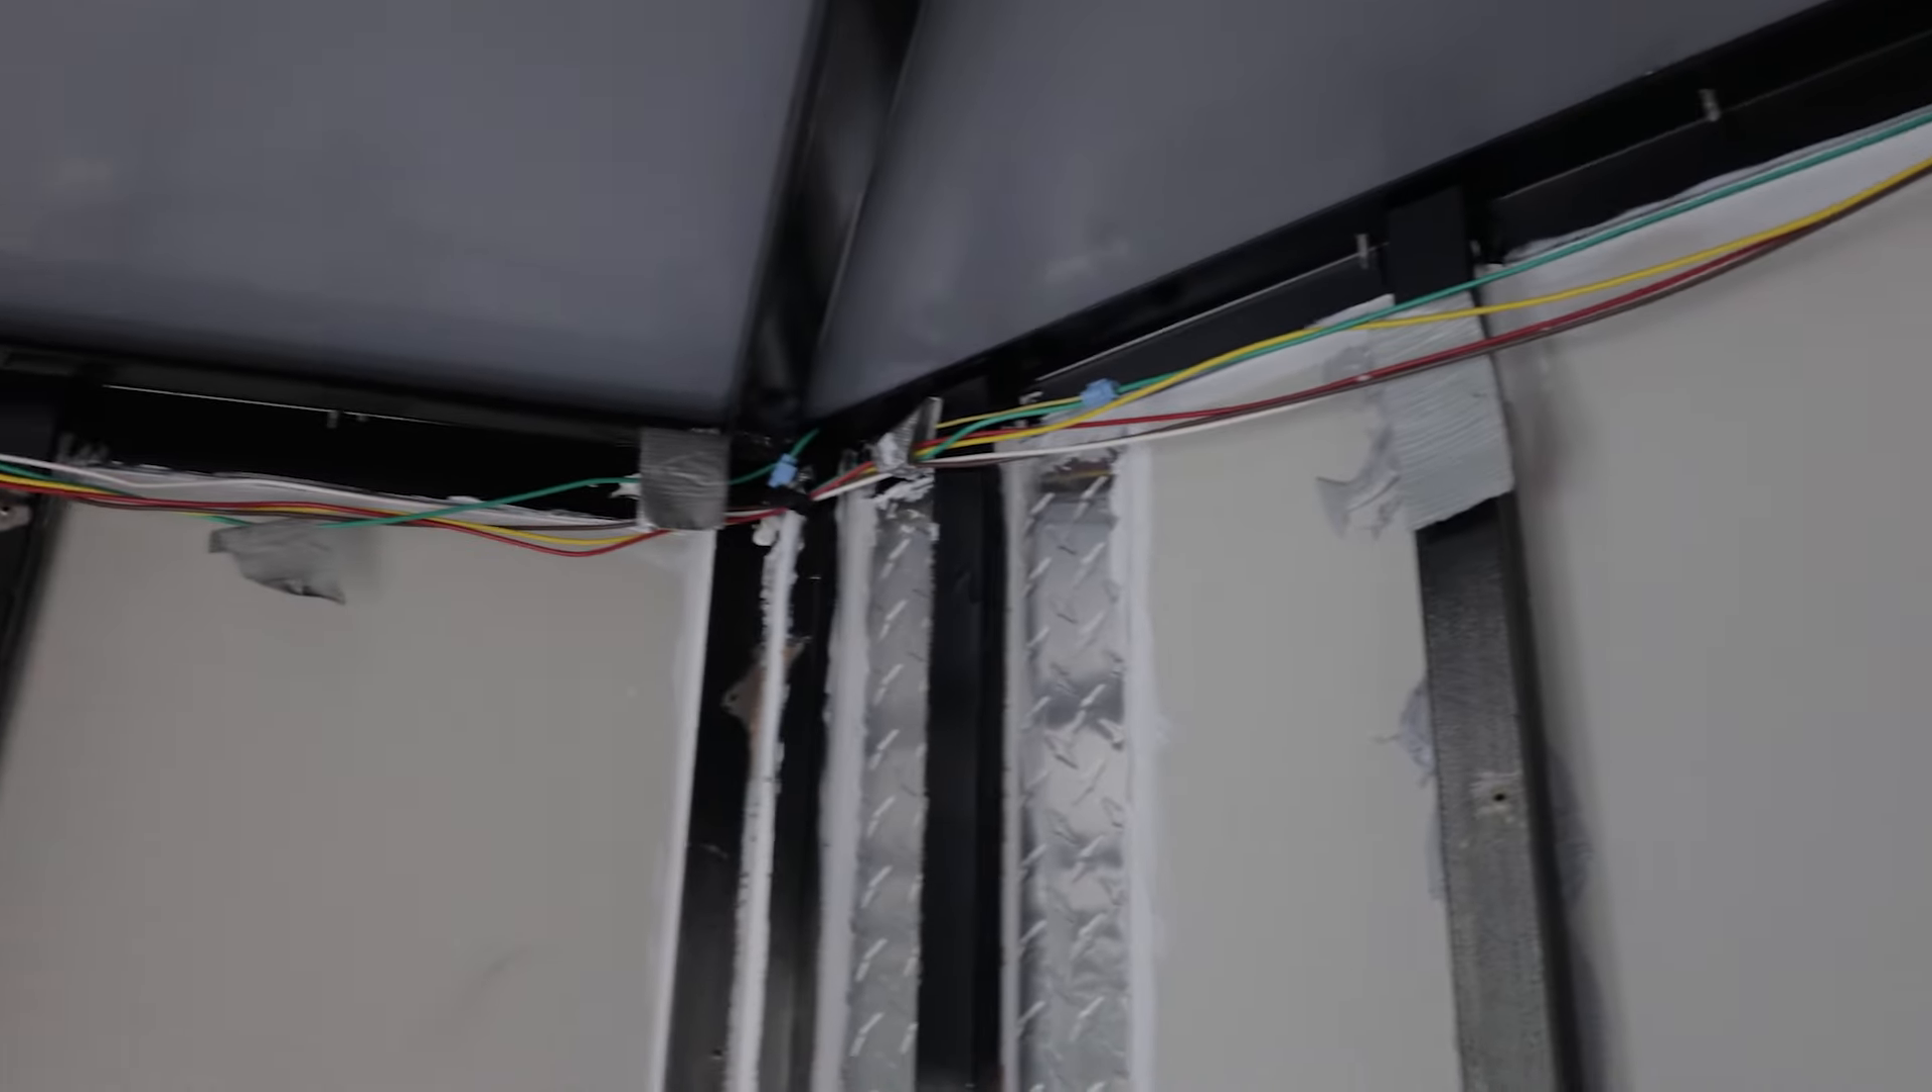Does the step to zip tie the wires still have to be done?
Yes.